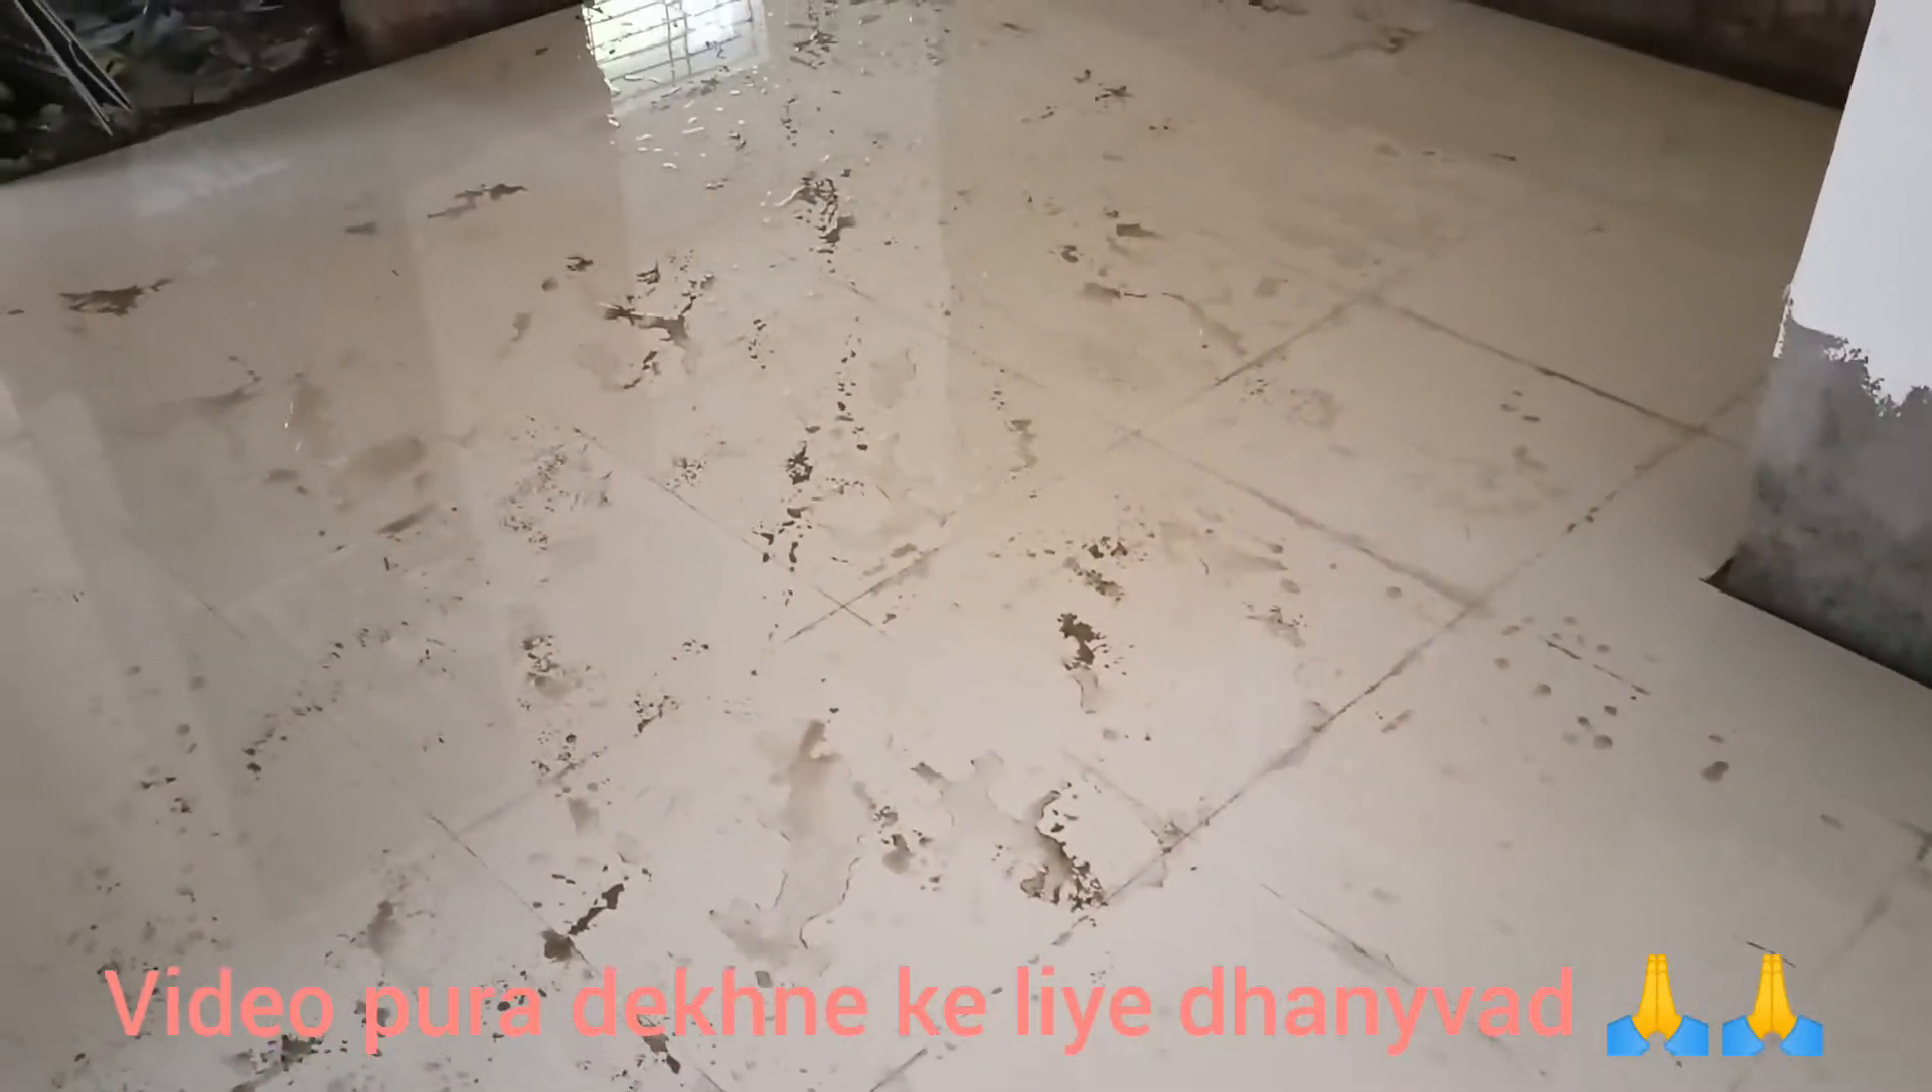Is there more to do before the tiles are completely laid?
No.